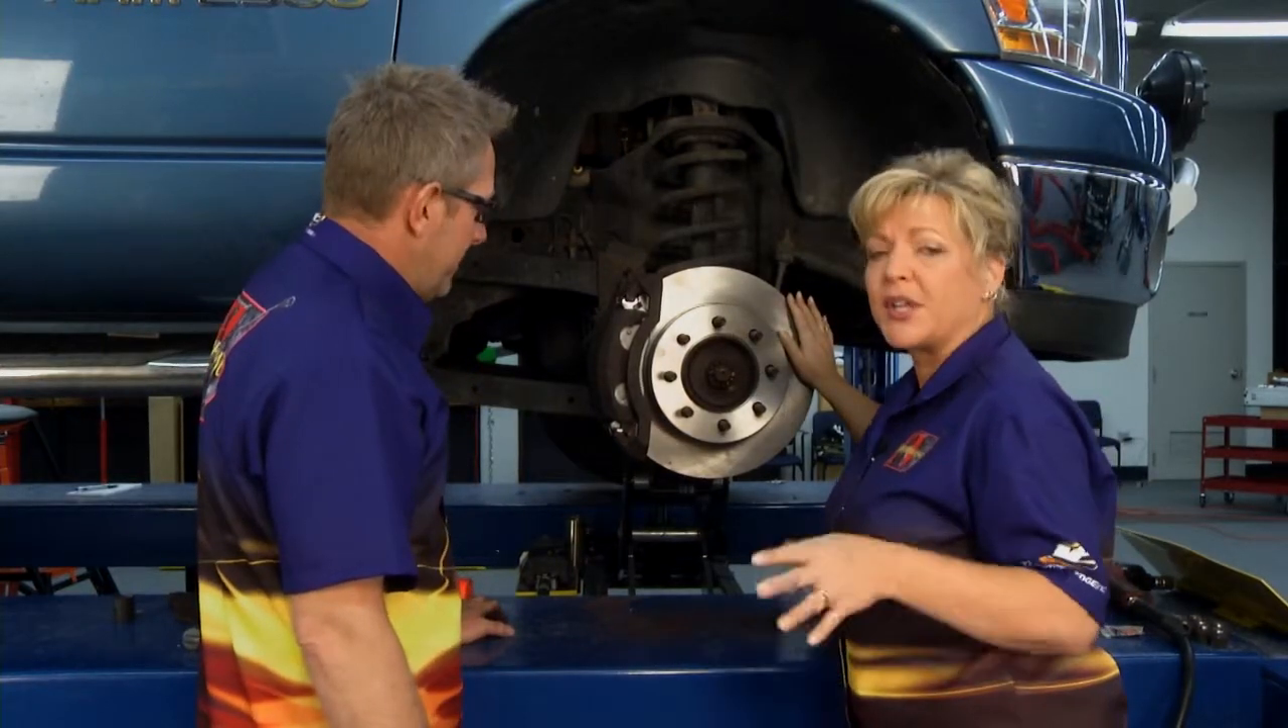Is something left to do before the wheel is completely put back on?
Yes.